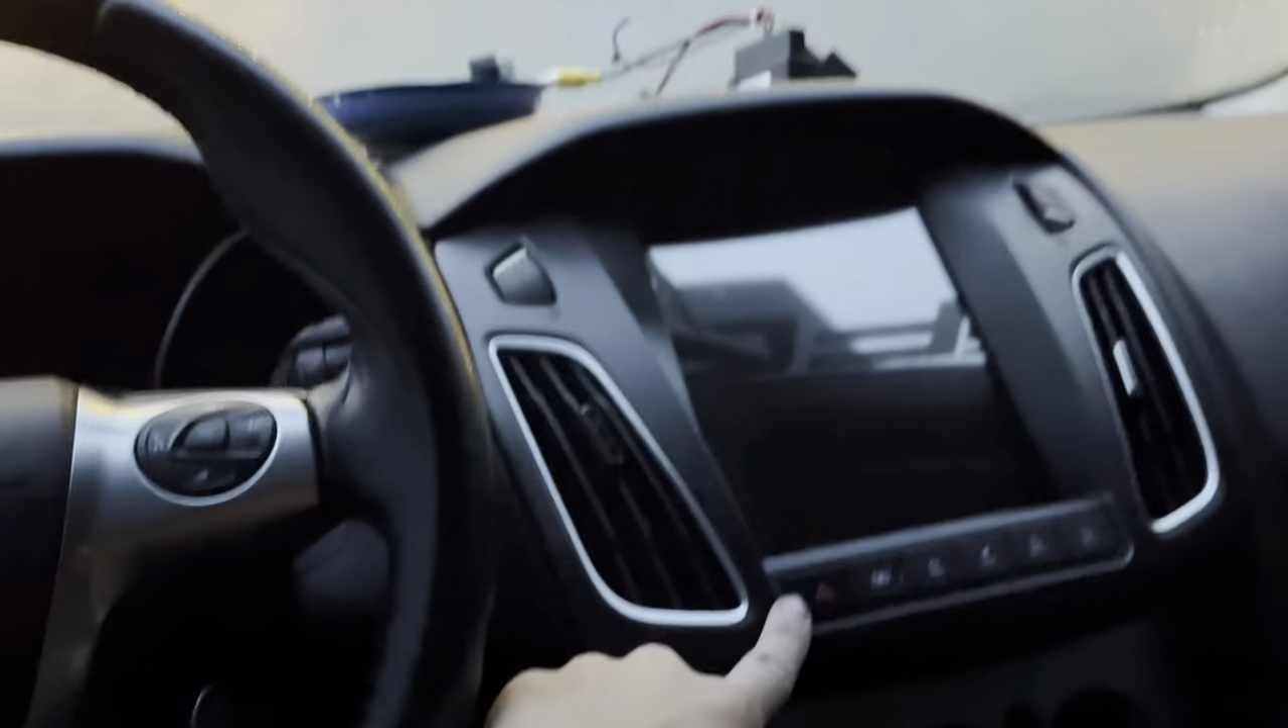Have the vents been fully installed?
Yes.